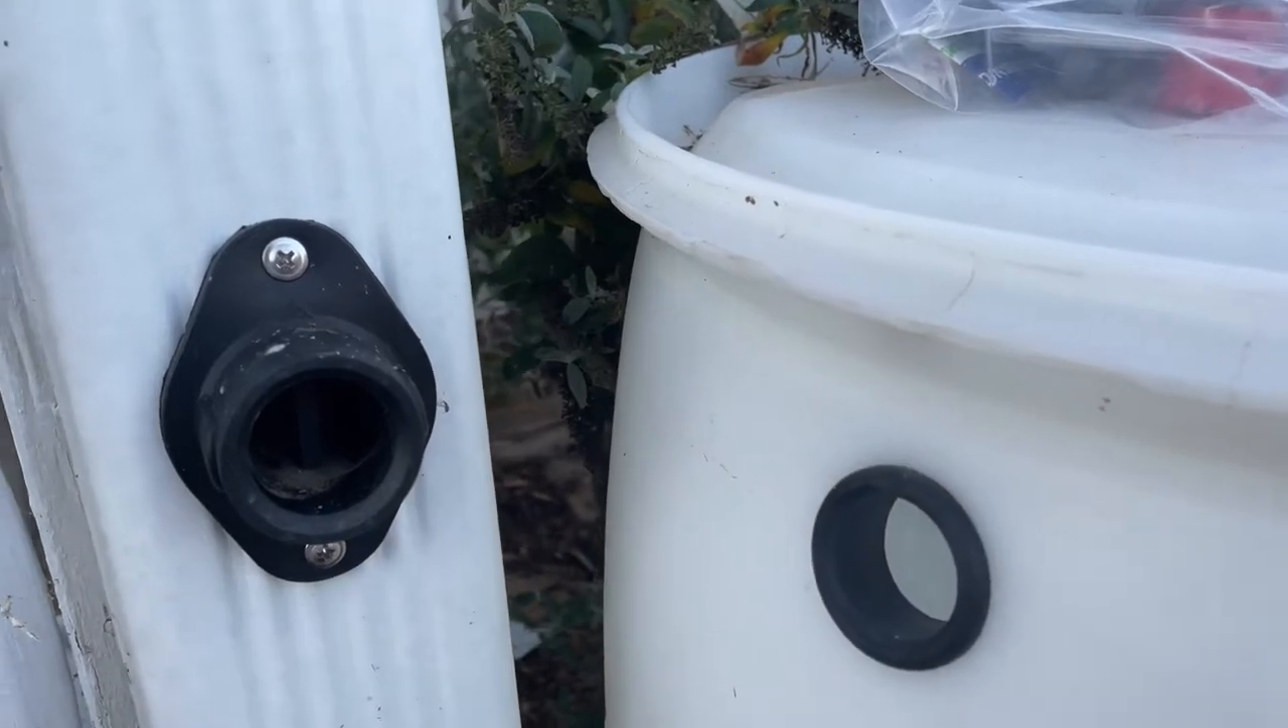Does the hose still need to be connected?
Yes.